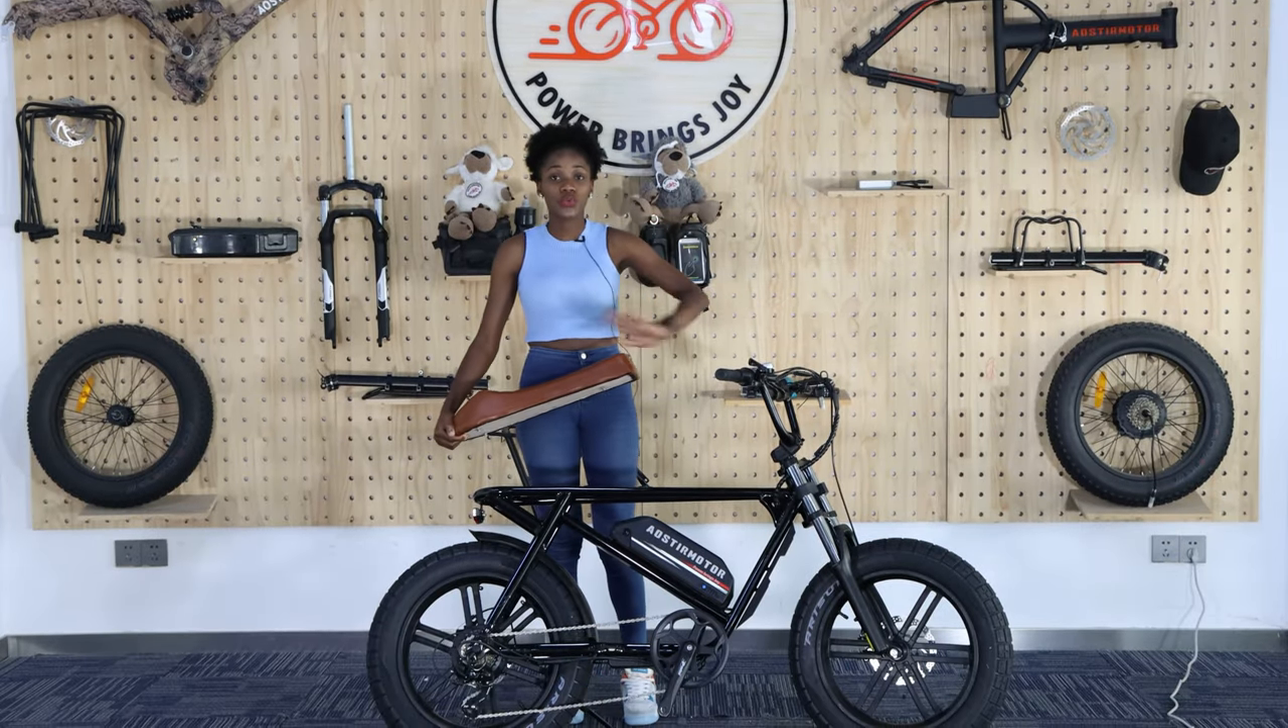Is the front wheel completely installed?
Yes.